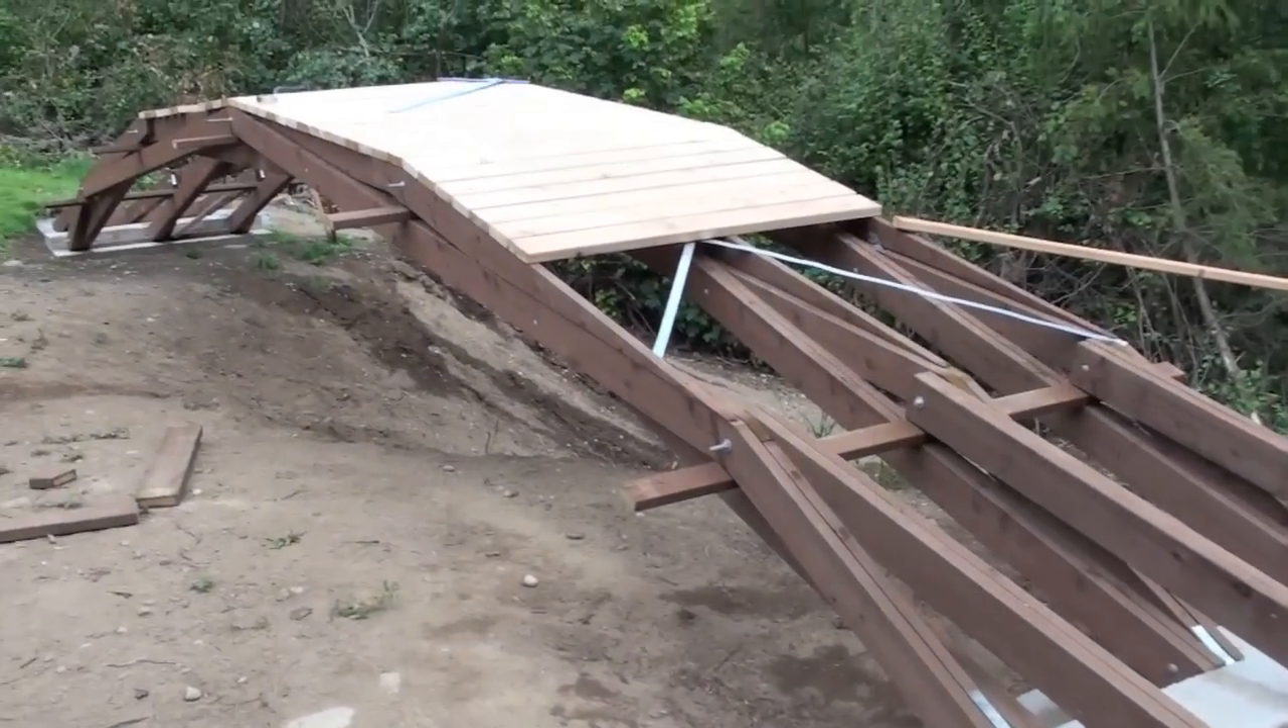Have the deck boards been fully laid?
No.